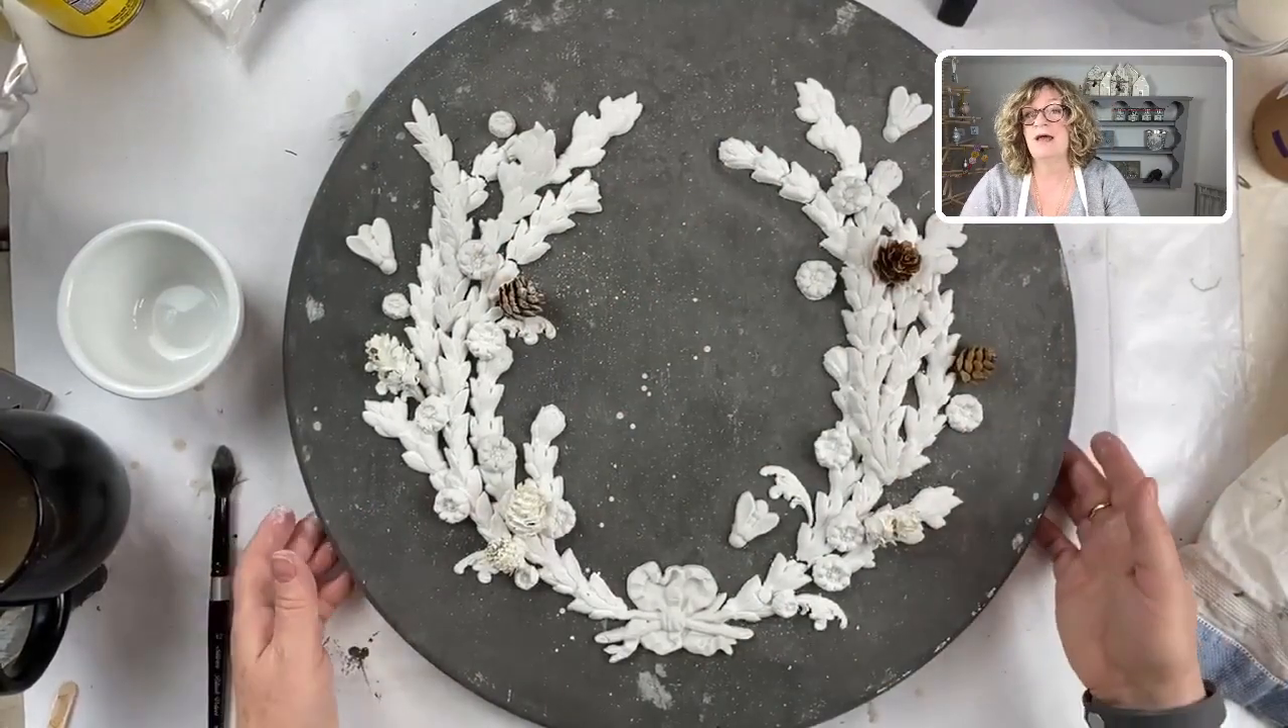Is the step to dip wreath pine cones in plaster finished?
No.